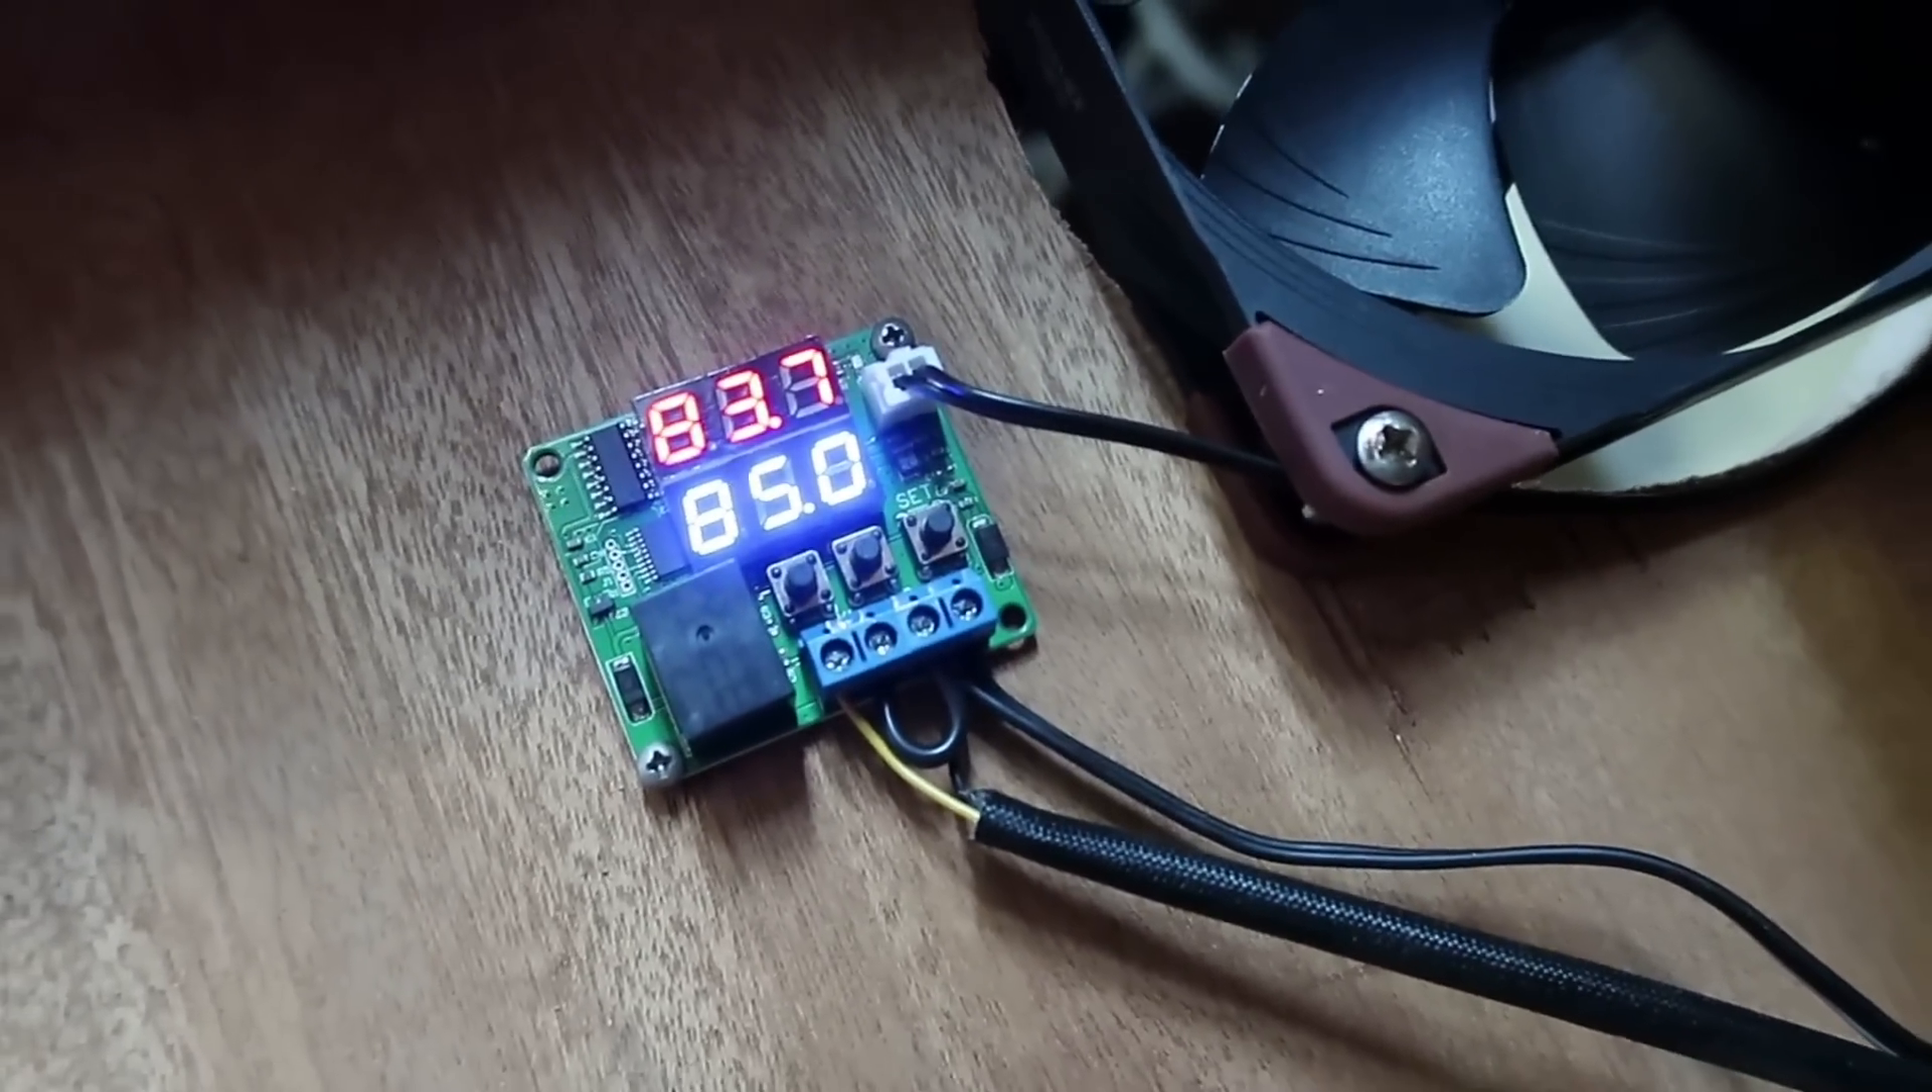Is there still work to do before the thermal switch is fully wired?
No.